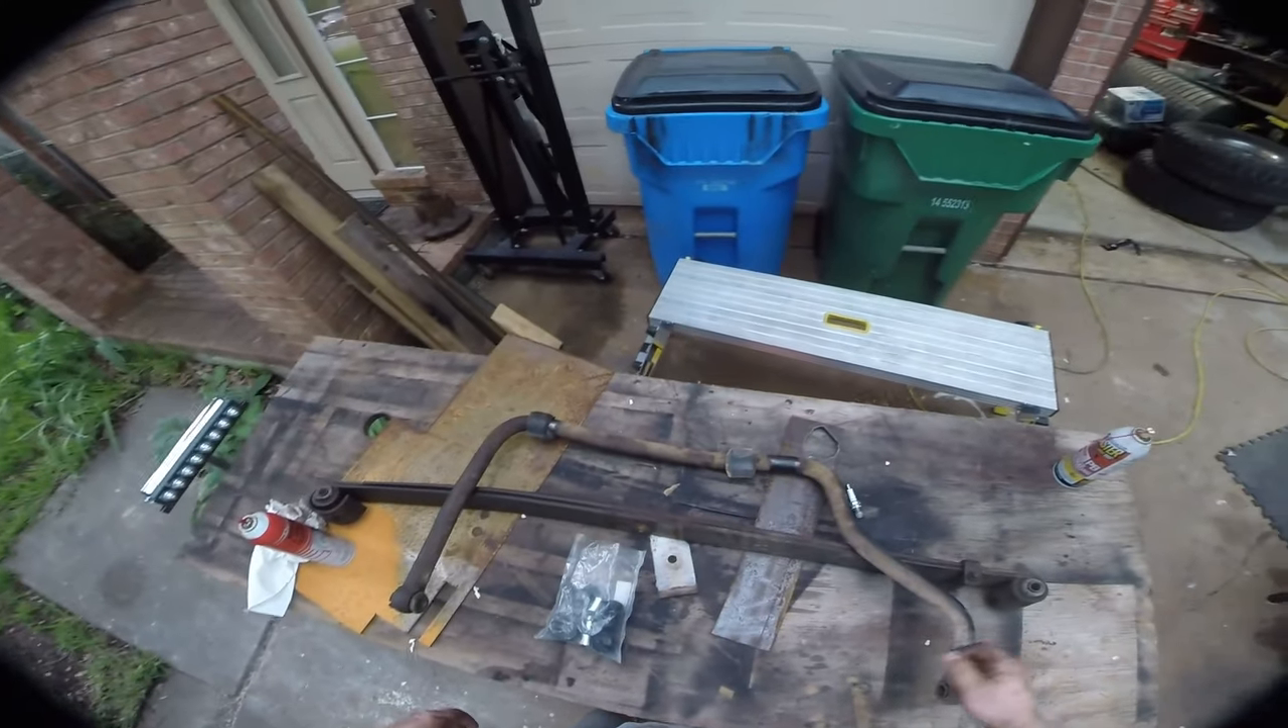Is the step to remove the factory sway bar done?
Yes.